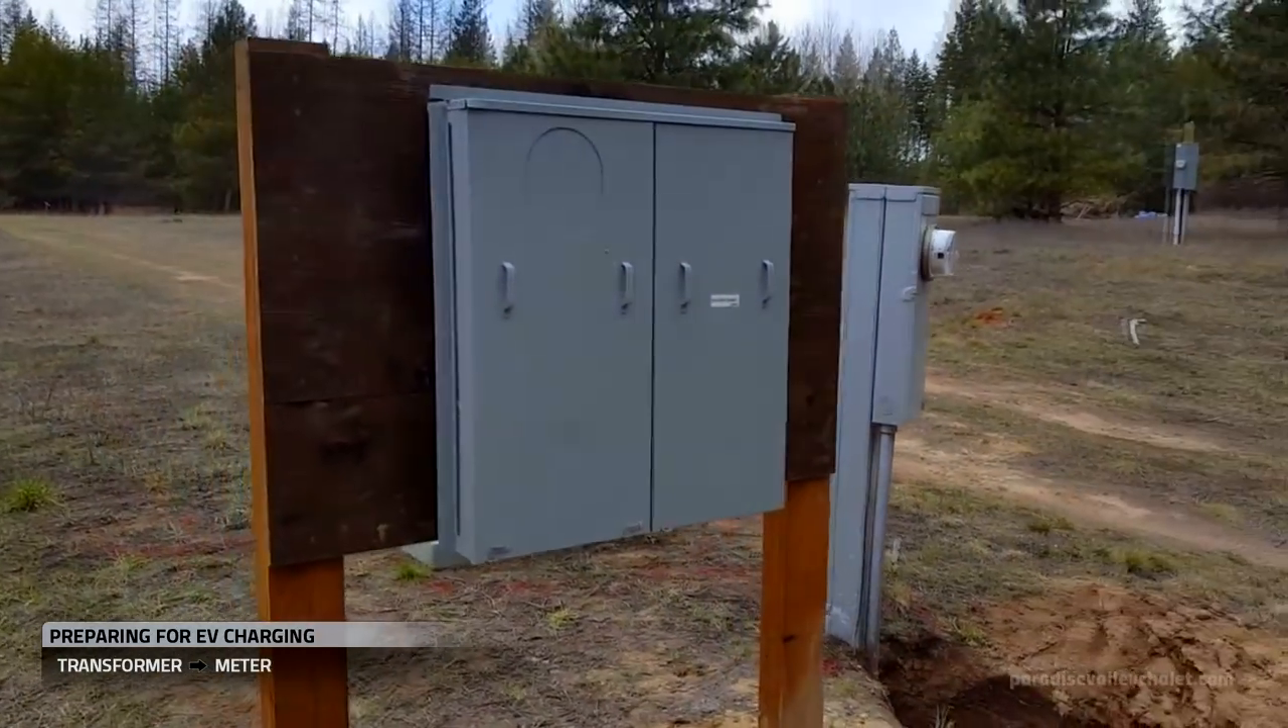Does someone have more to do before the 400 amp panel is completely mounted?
No.